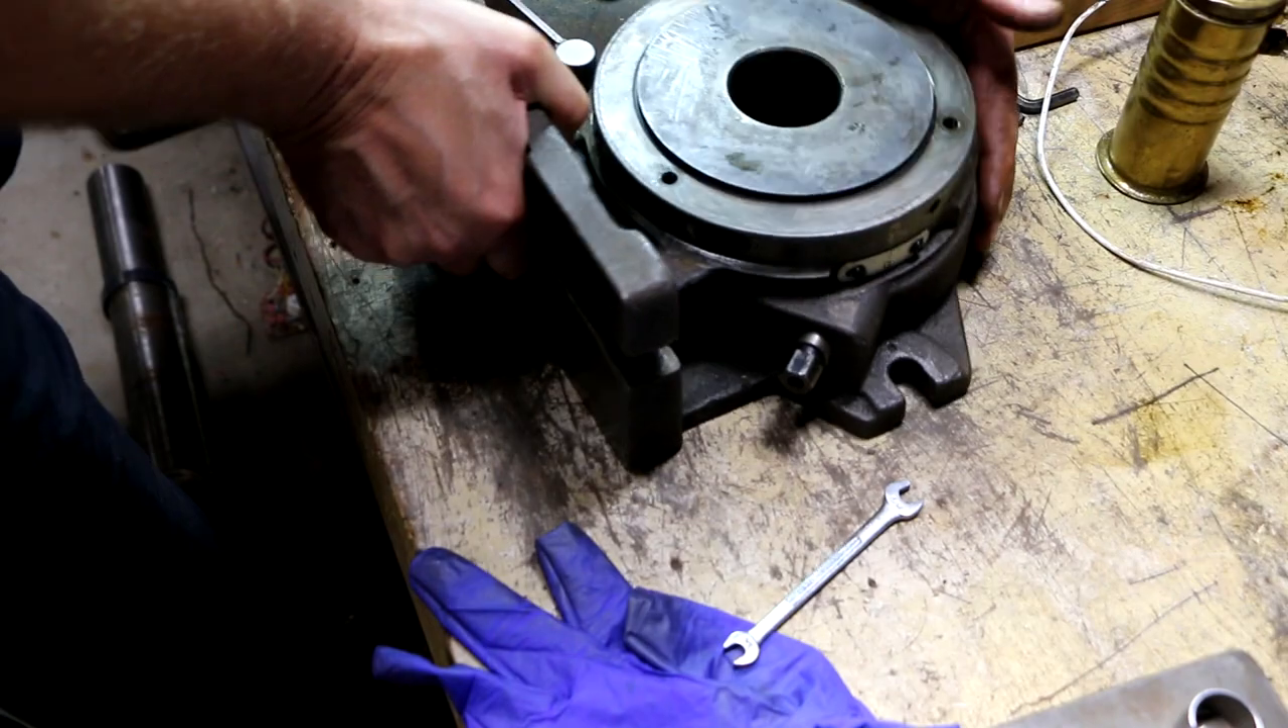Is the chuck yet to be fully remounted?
Yes.